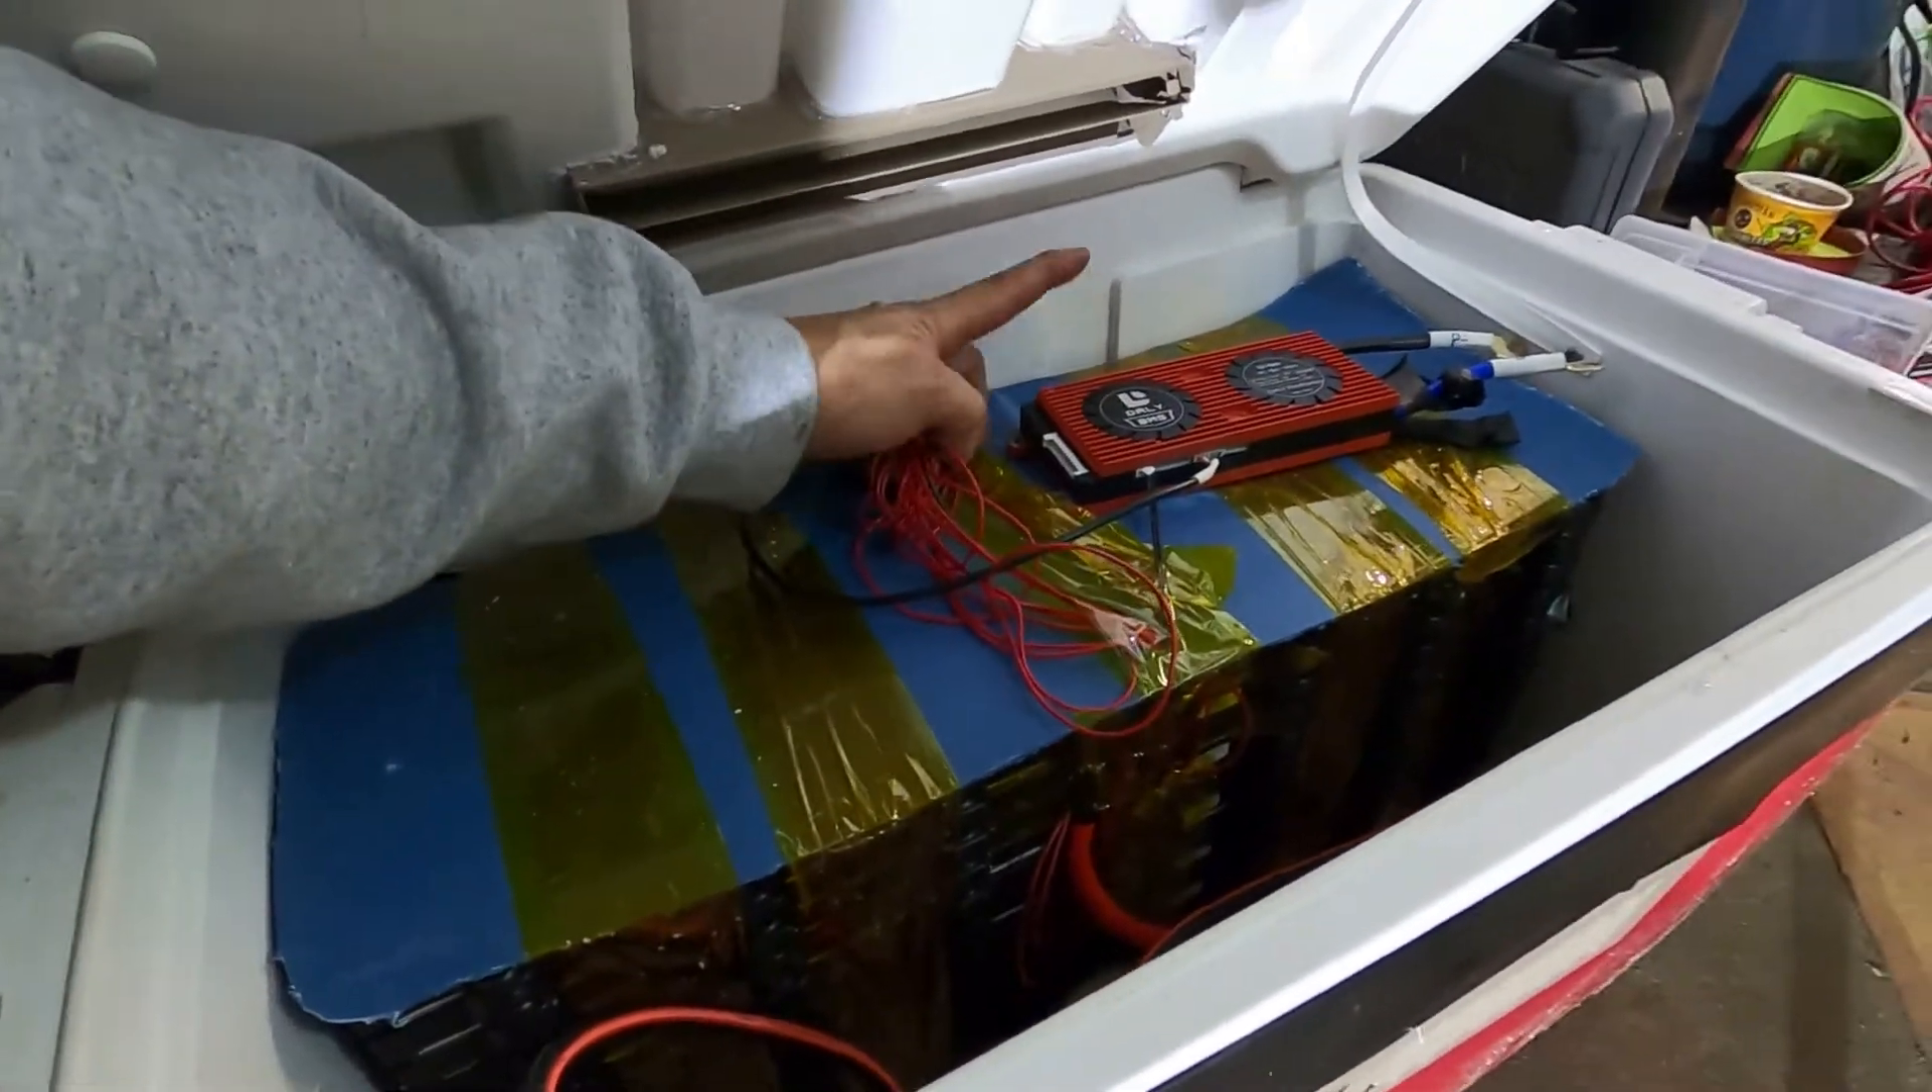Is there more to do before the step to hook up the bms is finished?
Yes.